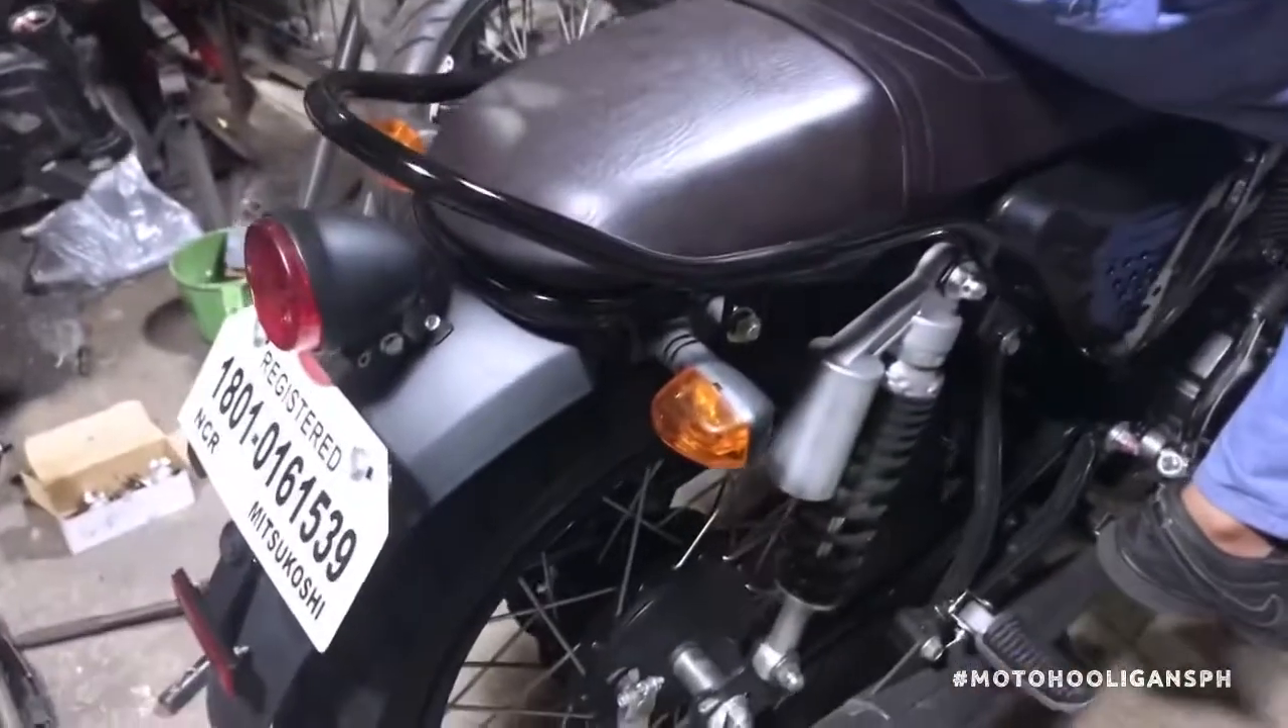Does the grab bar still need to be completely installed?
No.